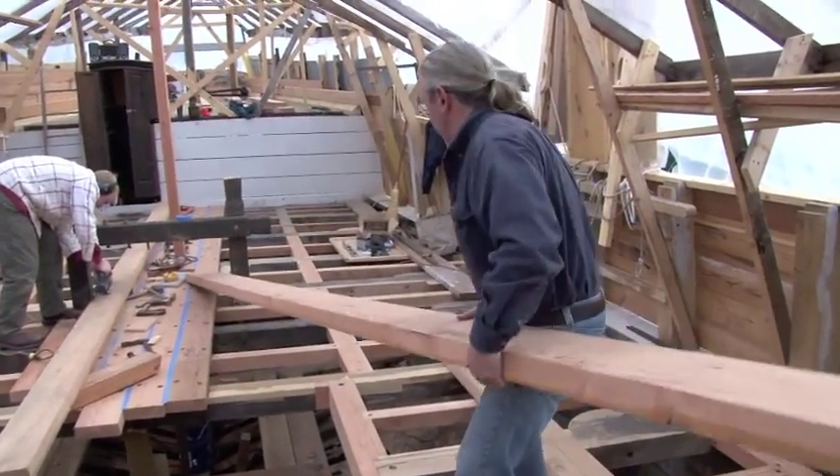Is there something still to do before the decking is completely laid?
Yes.